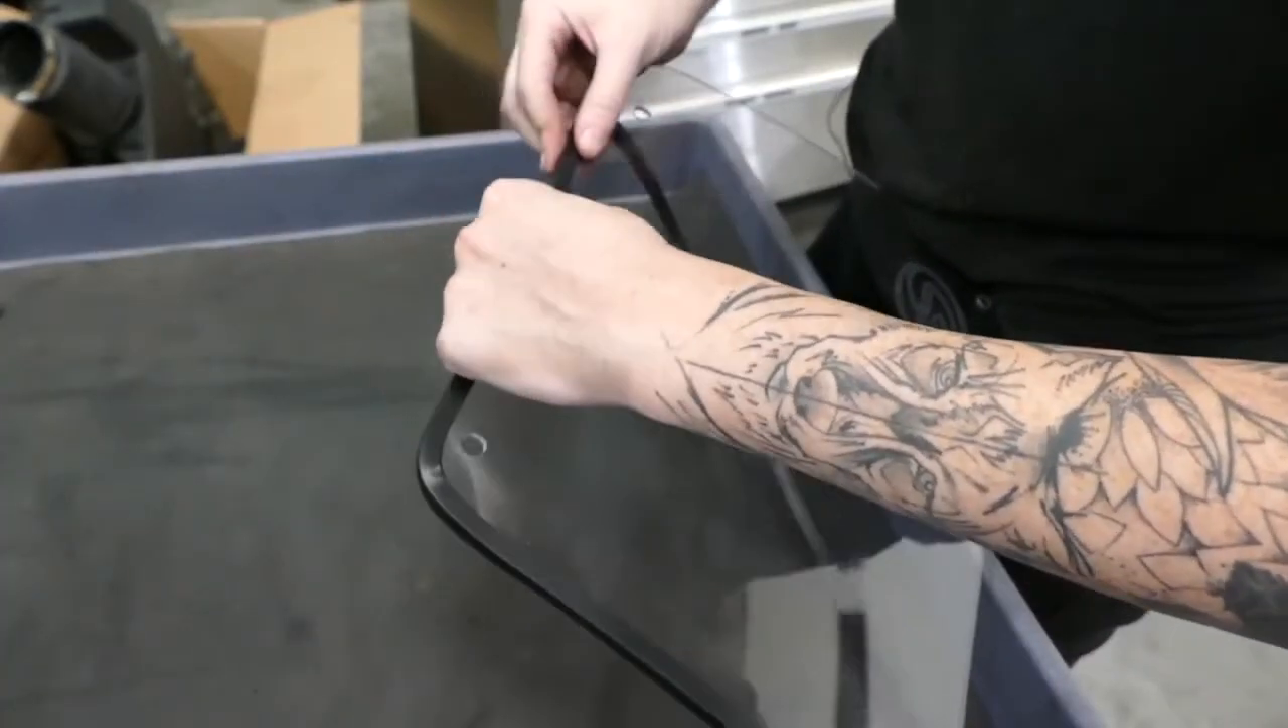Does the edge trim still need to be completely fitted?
Yes.